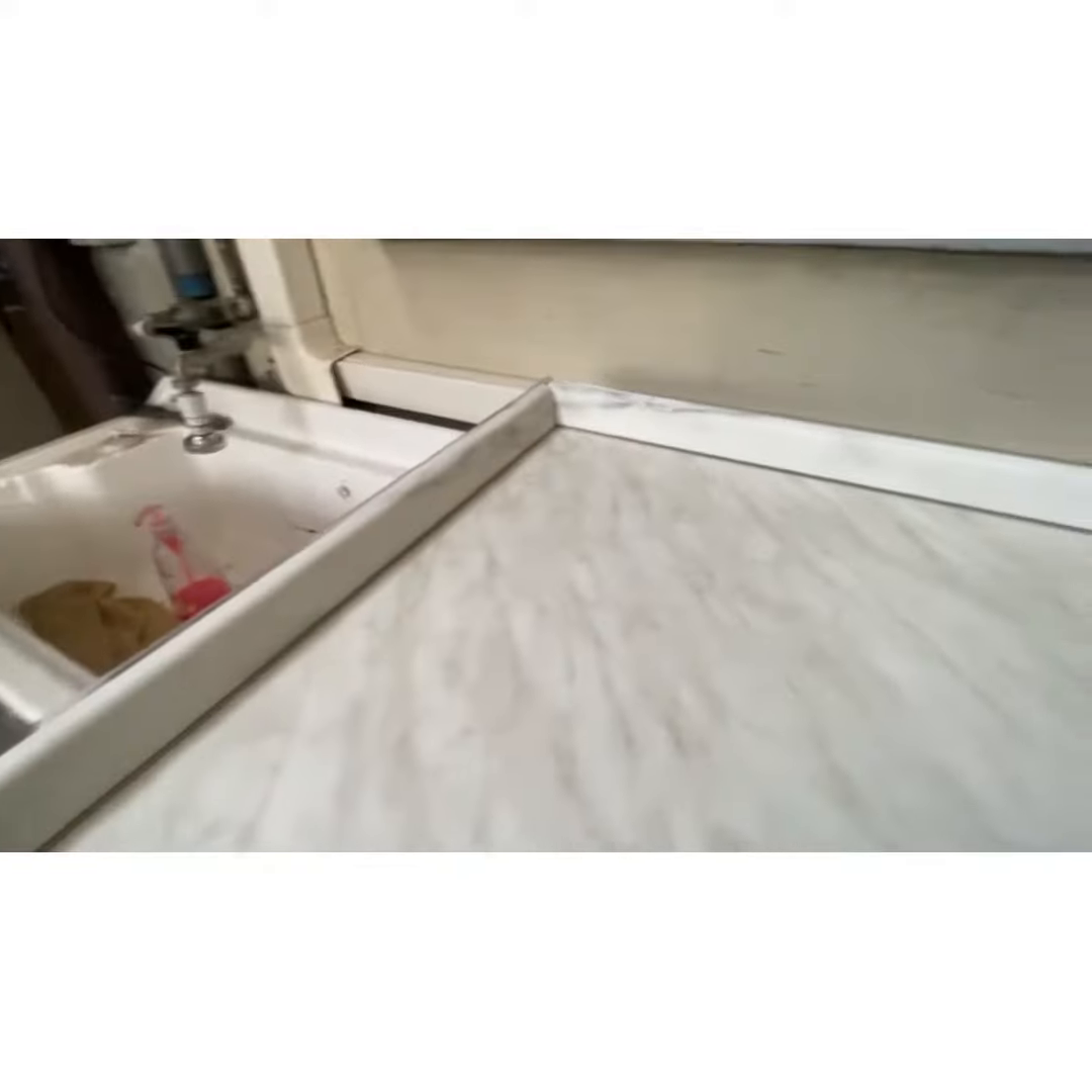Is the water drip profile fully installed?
Yes.